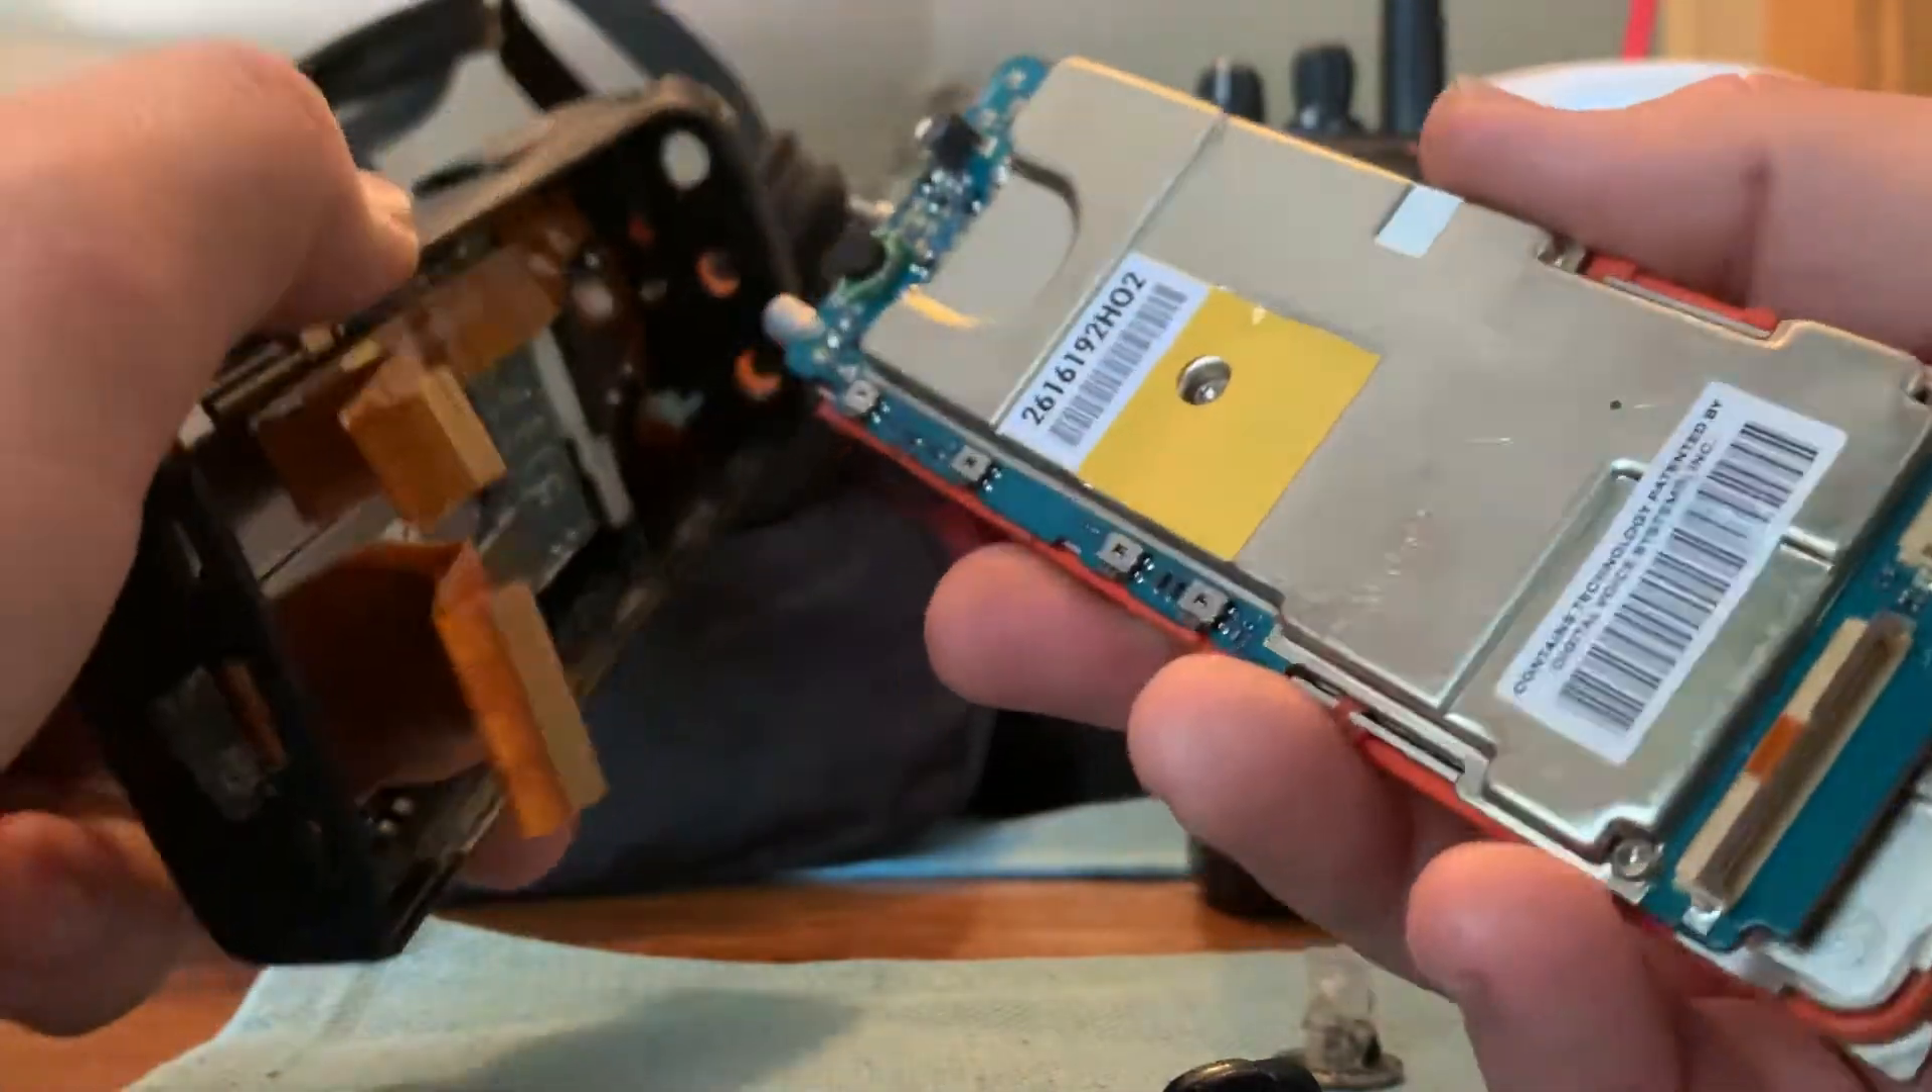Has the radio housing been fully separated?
Yes.